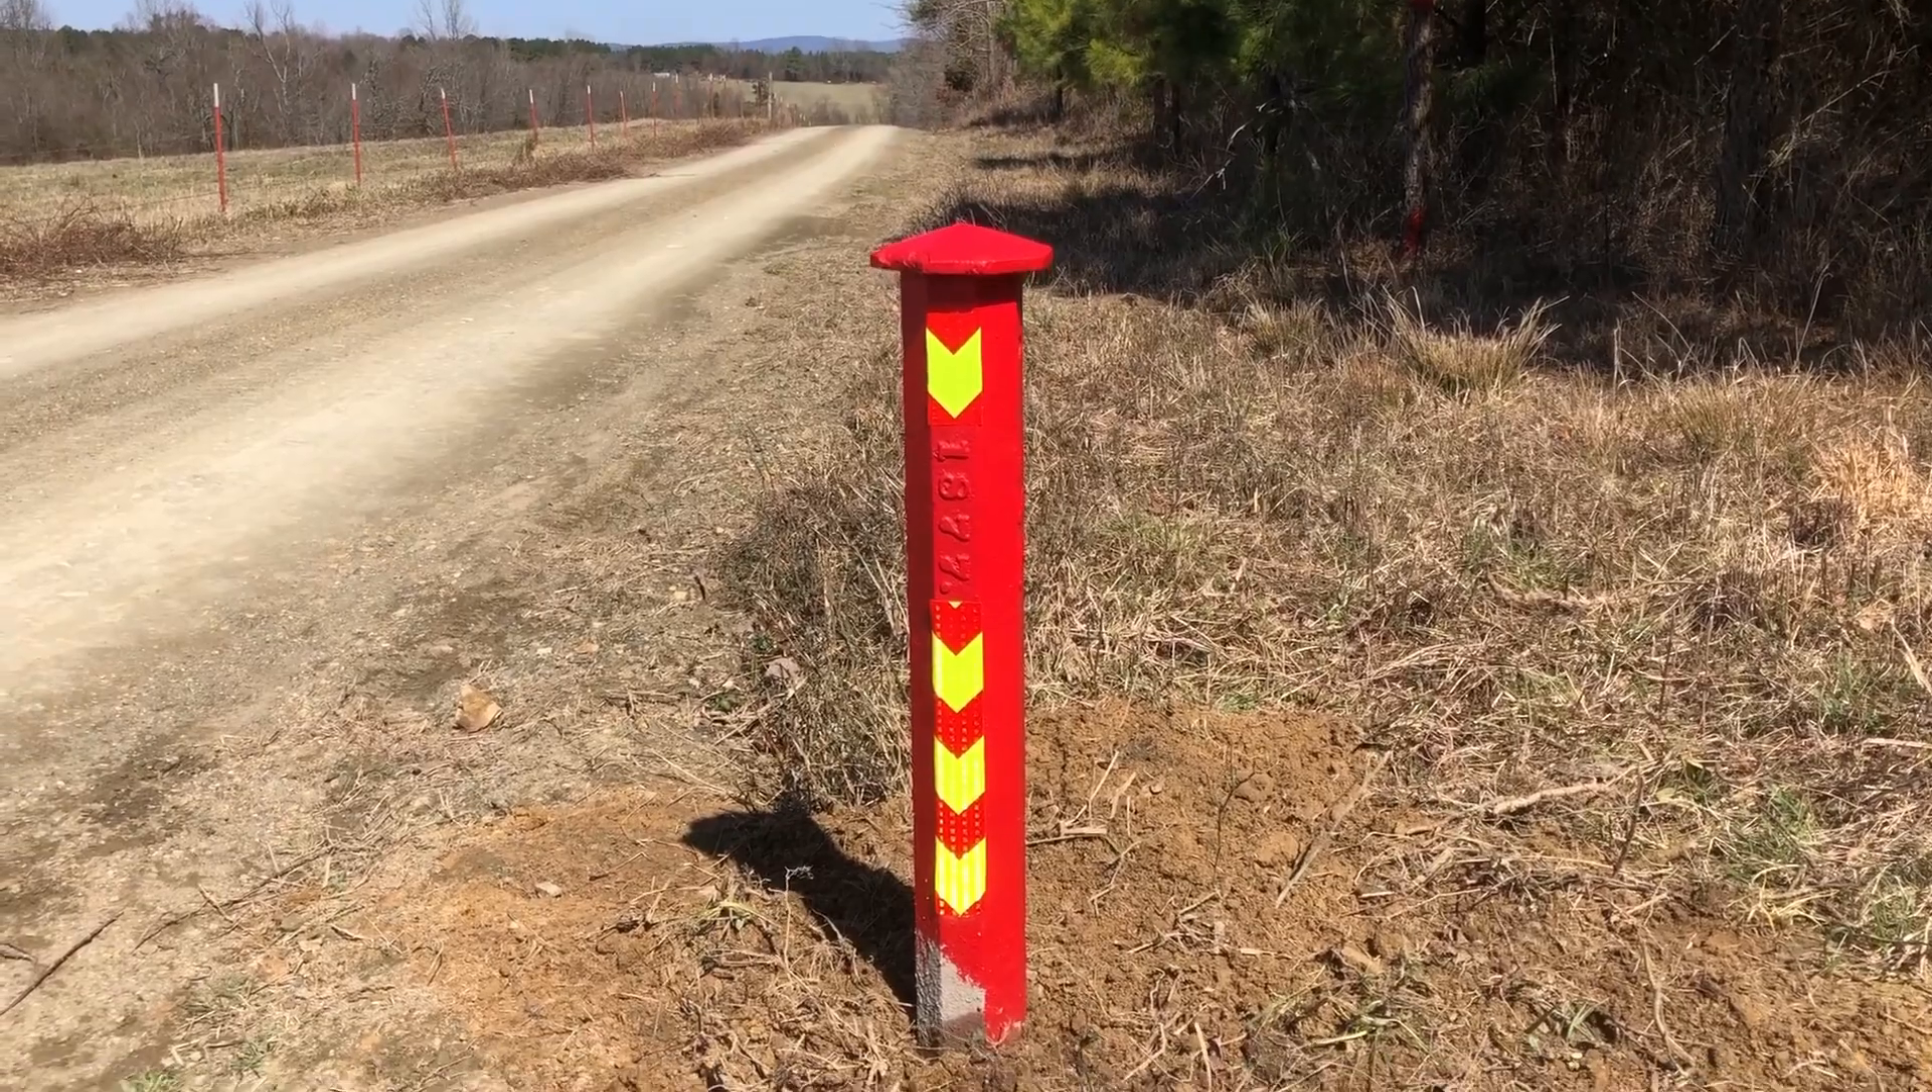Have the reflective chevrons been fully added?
Yes.